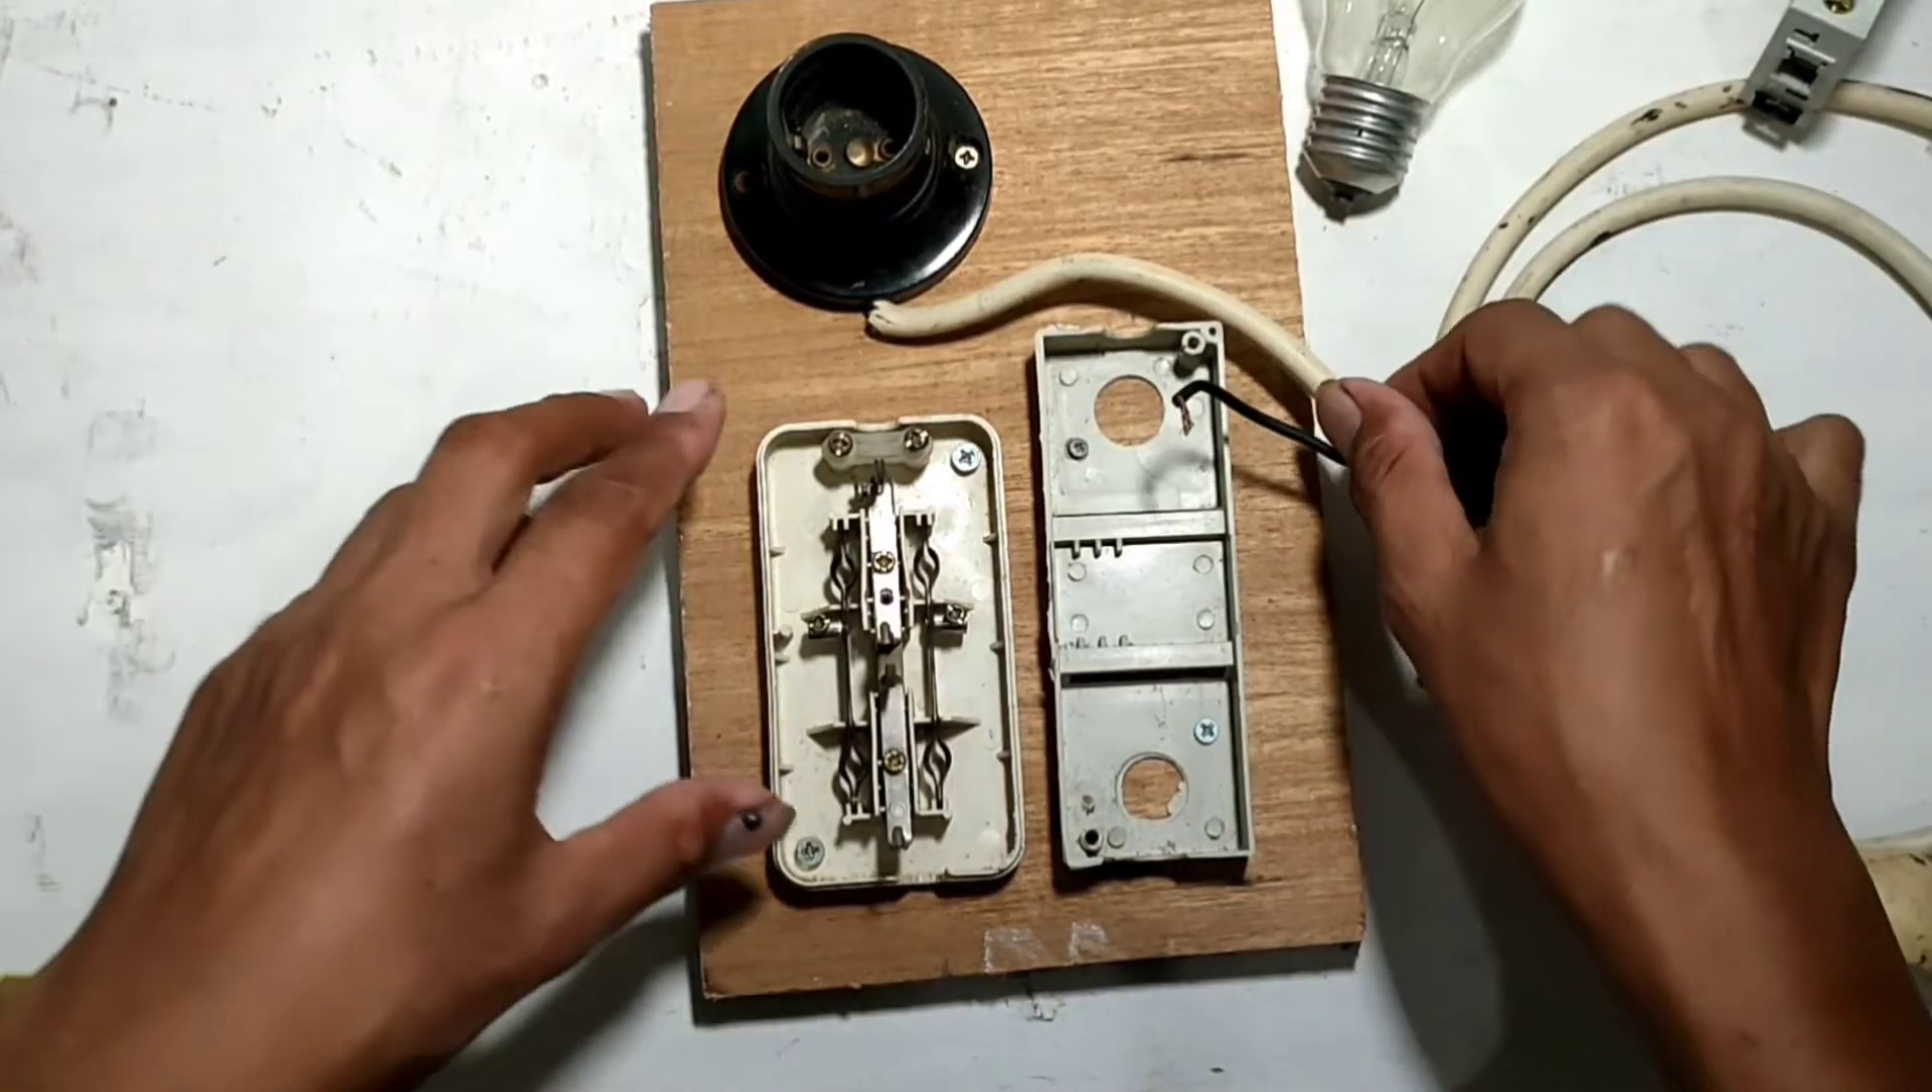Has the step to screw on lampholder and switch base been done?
Yes.